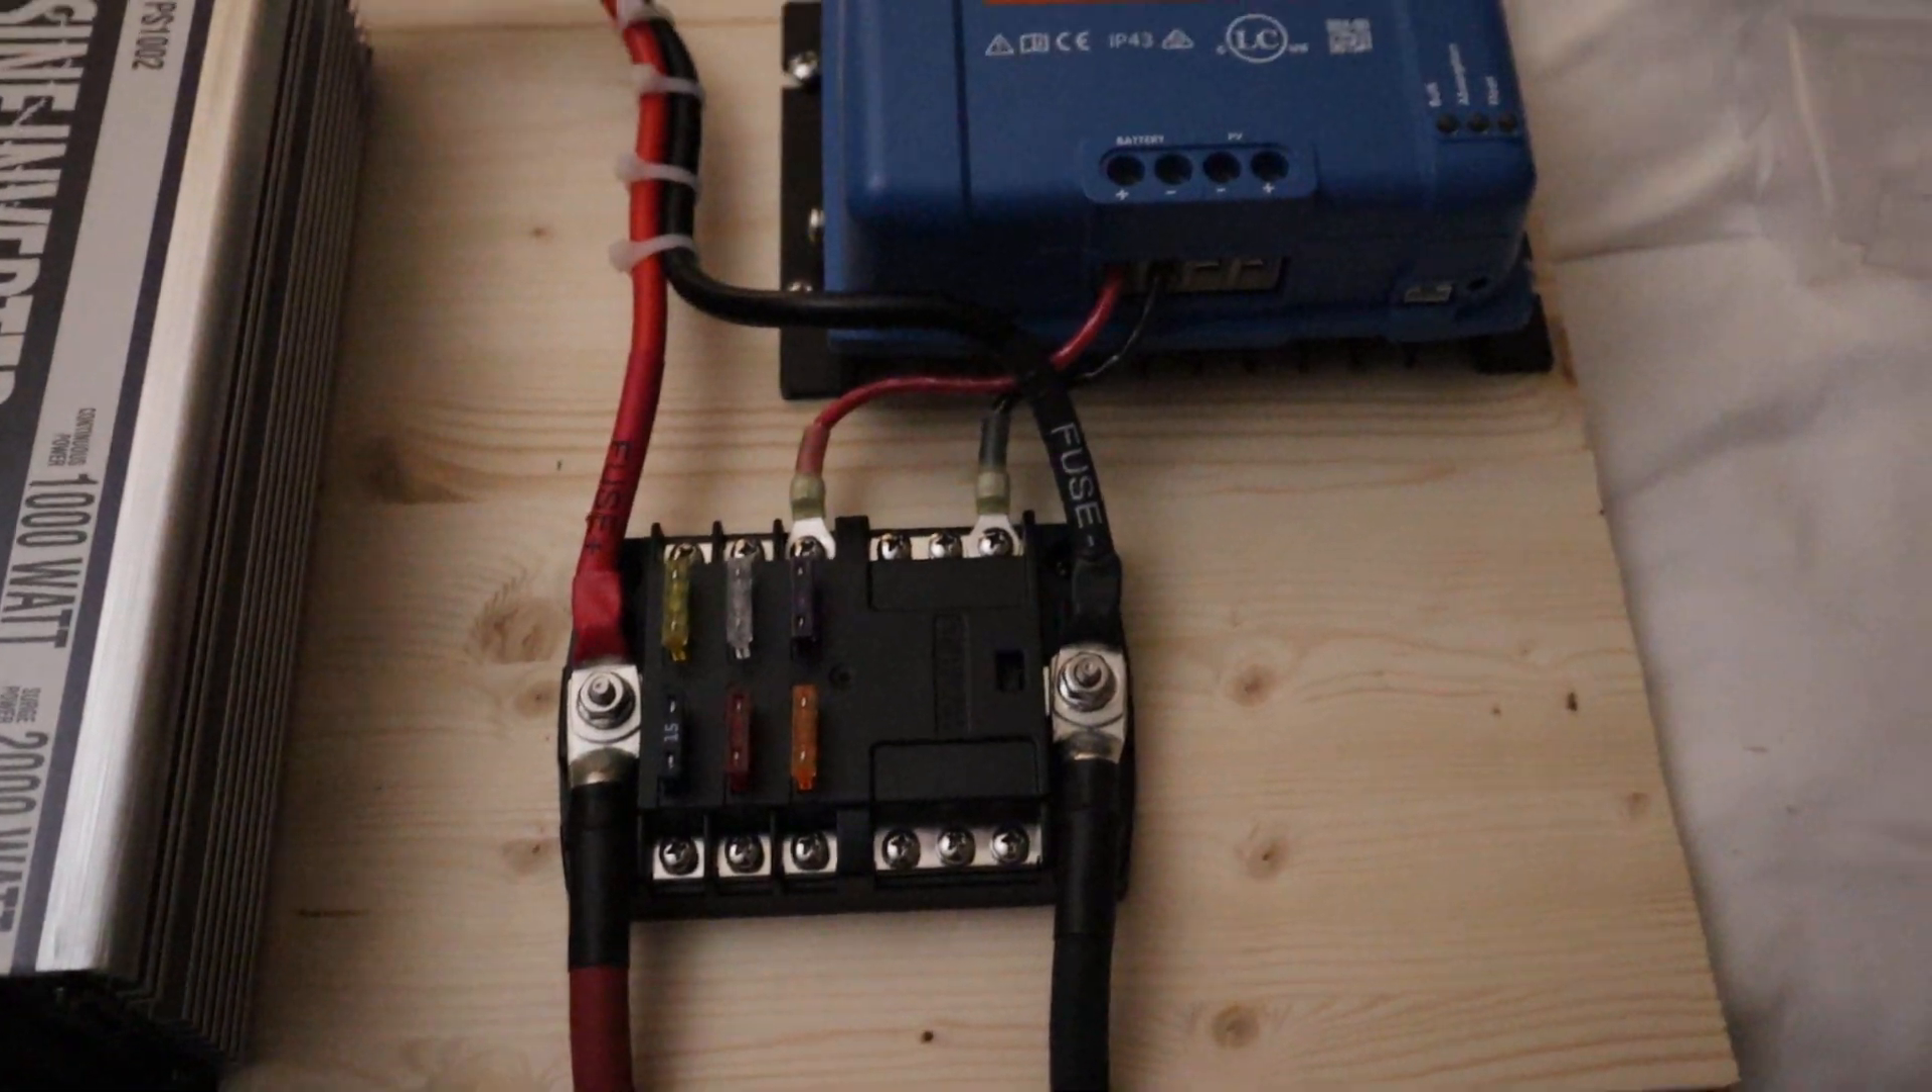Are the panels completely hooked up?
No.